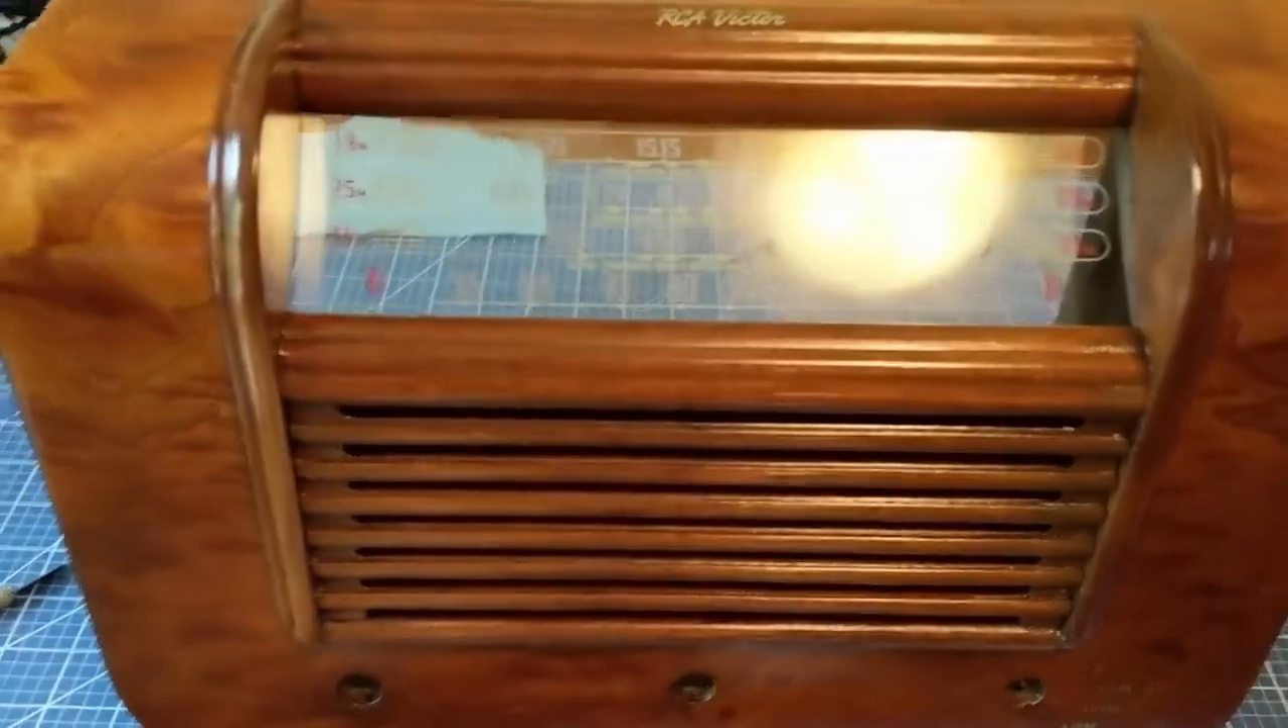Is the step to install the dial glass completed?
Yes.